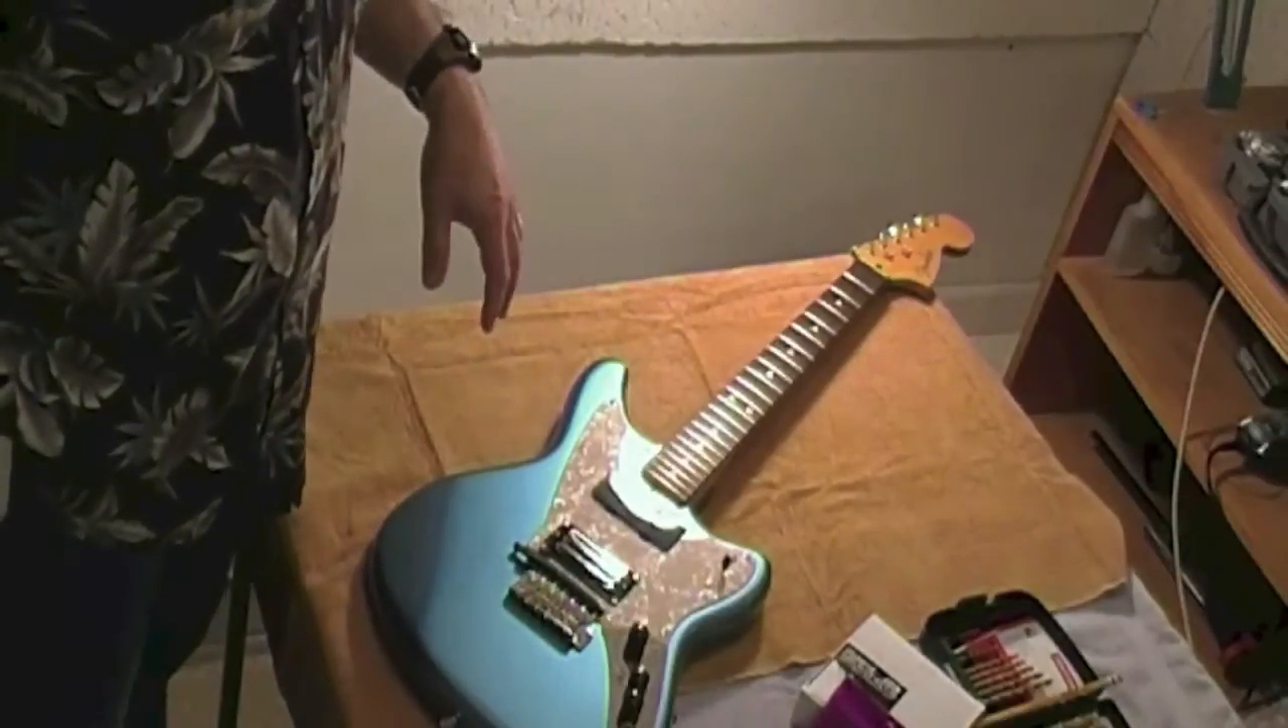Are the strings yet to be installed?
Yes.